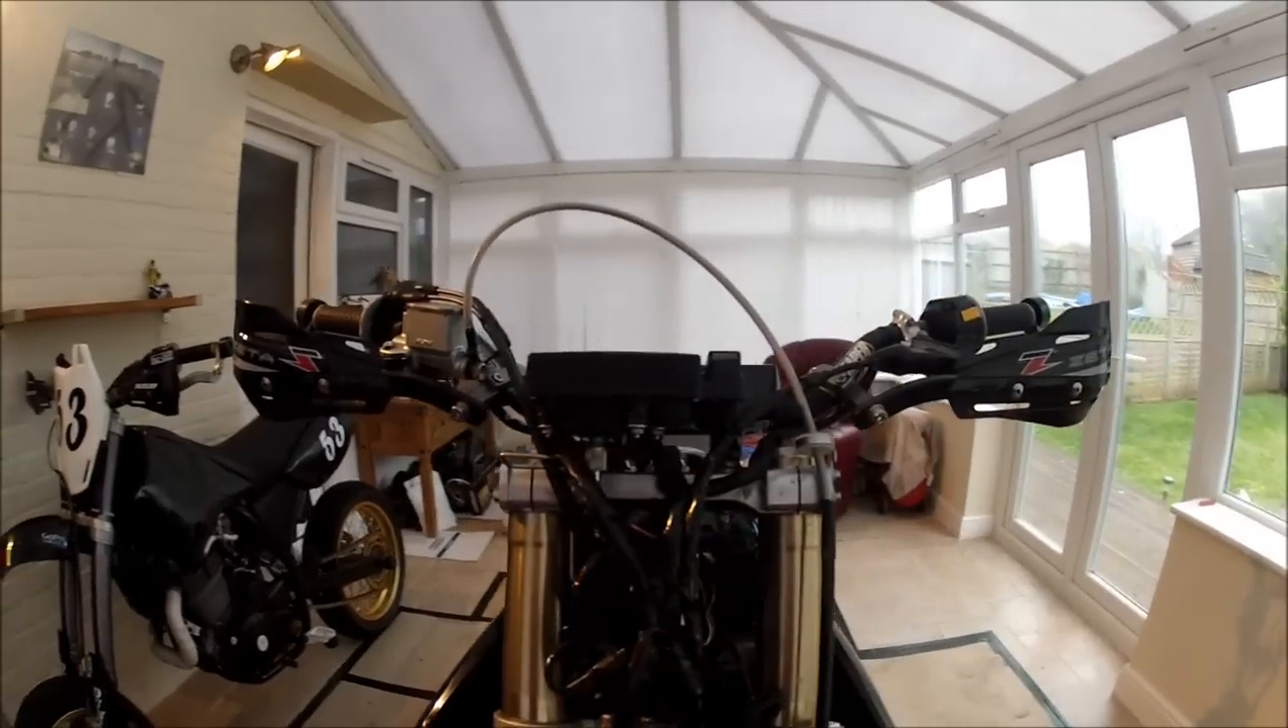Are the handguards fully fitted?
Yes.